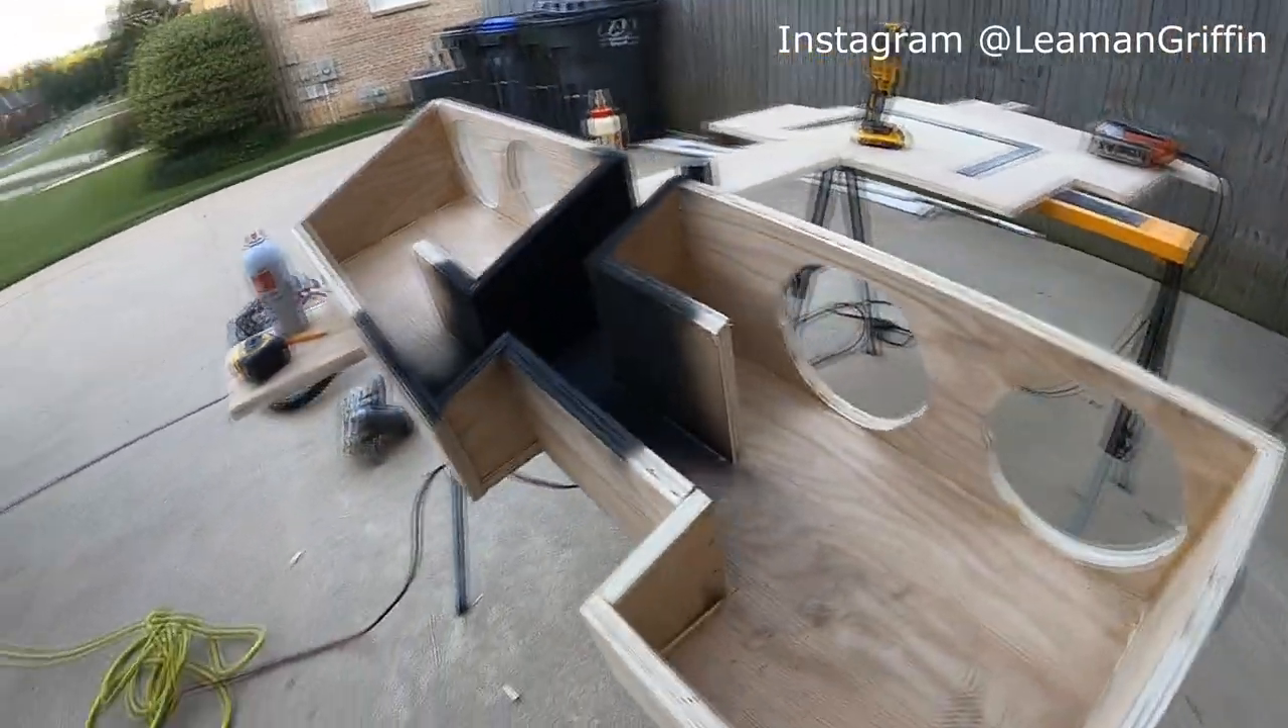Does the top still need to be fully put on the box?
Yes.